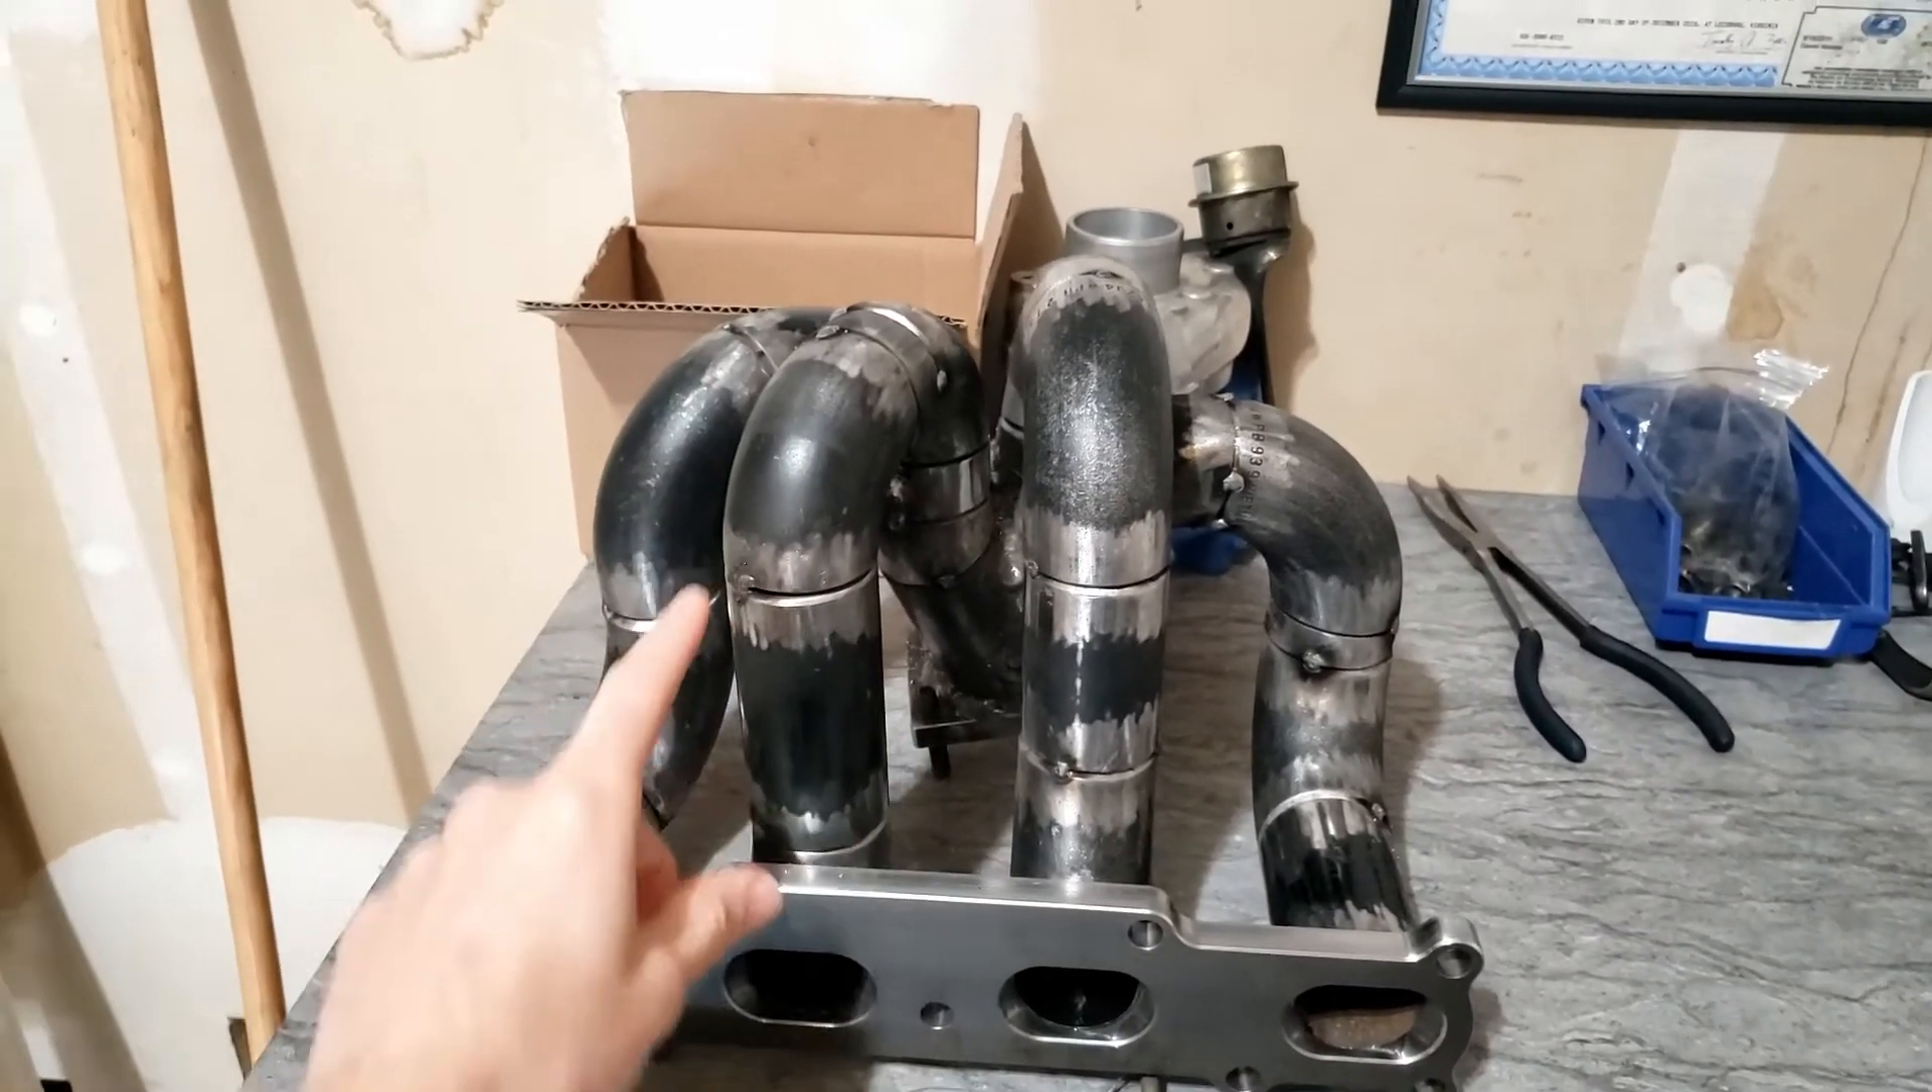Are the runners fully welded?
No.